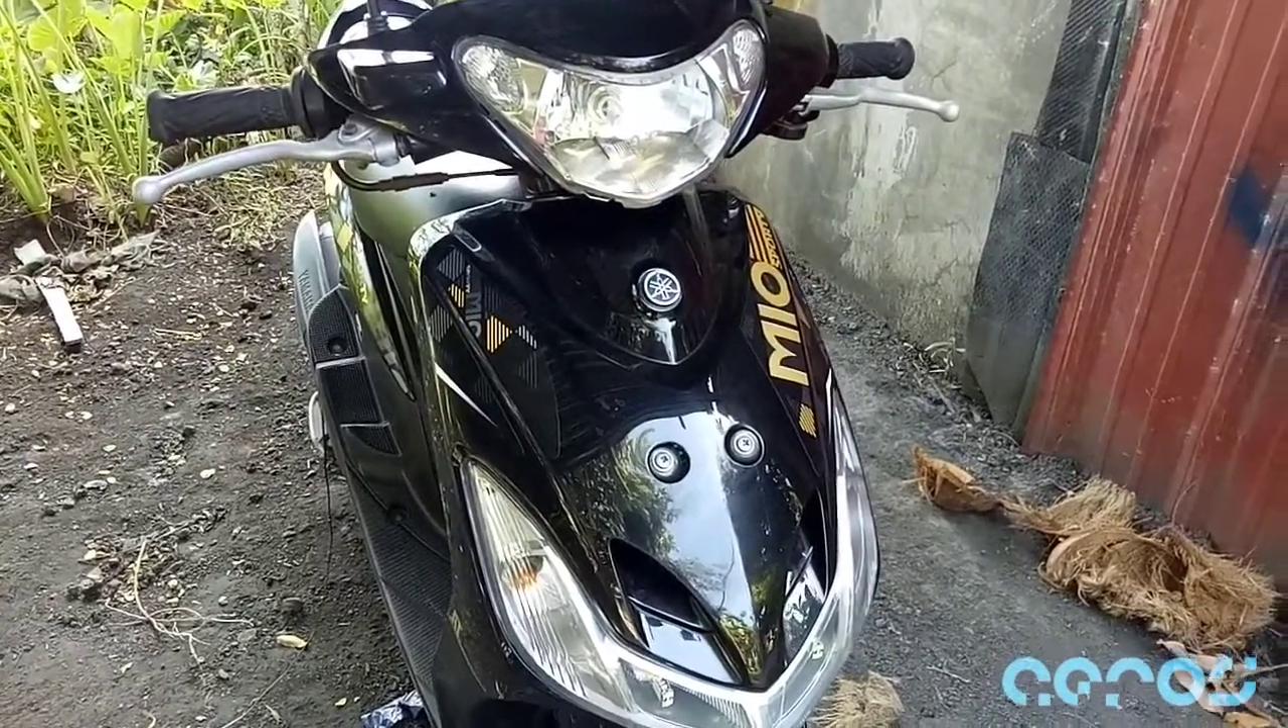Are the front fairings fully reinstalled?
Yes.